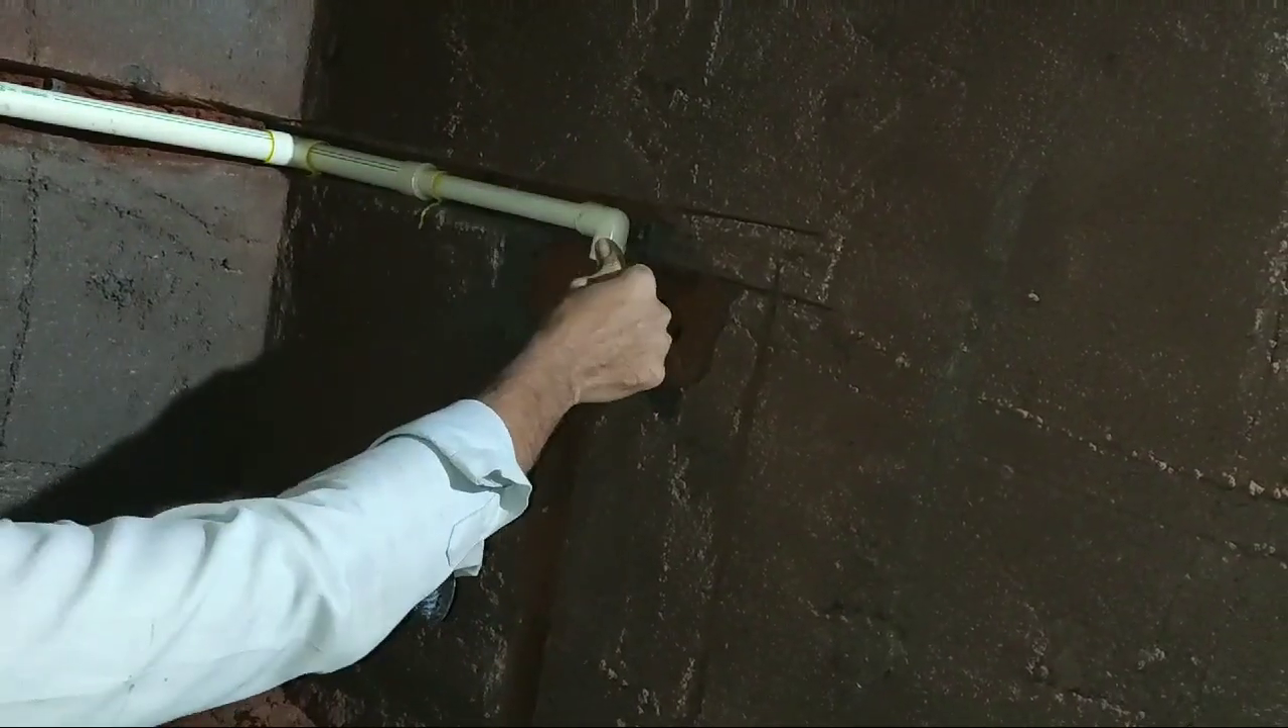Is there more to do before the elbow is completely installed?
No.